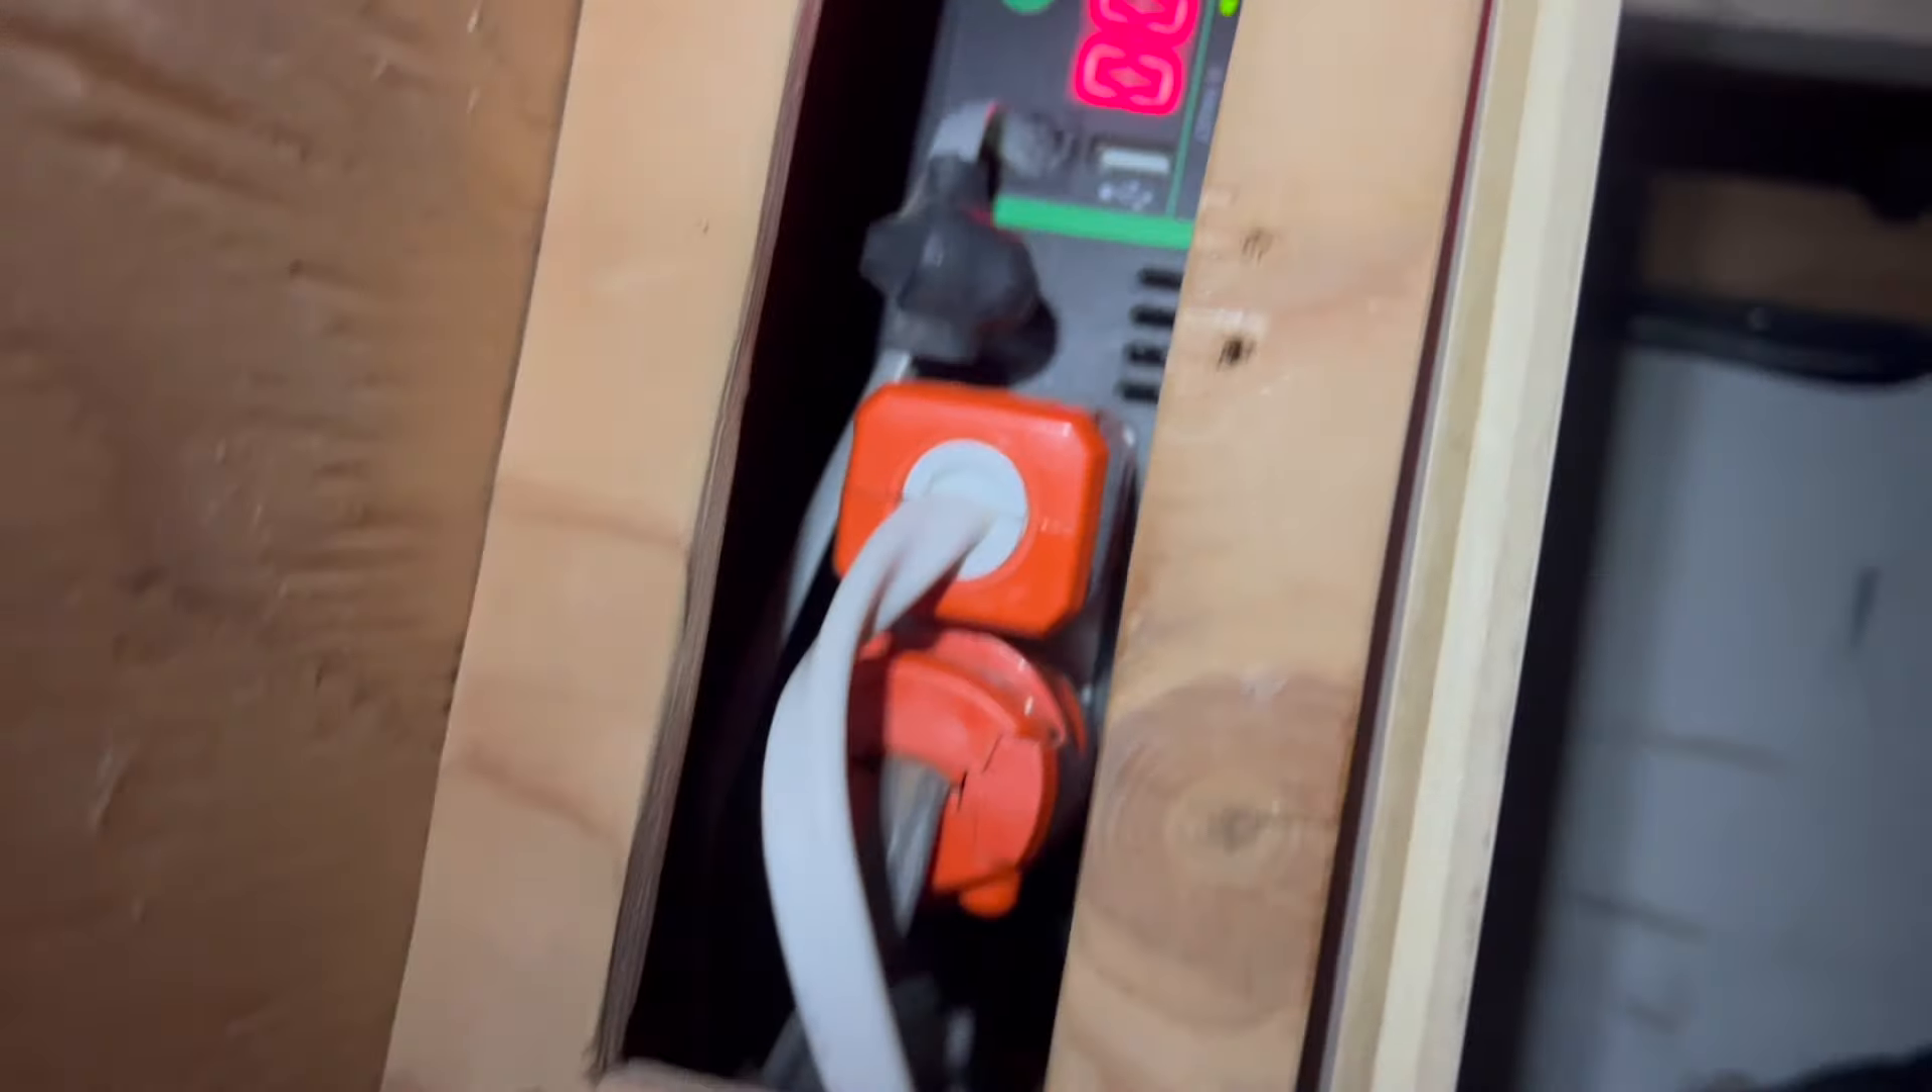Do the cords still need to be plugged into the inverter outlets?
No.